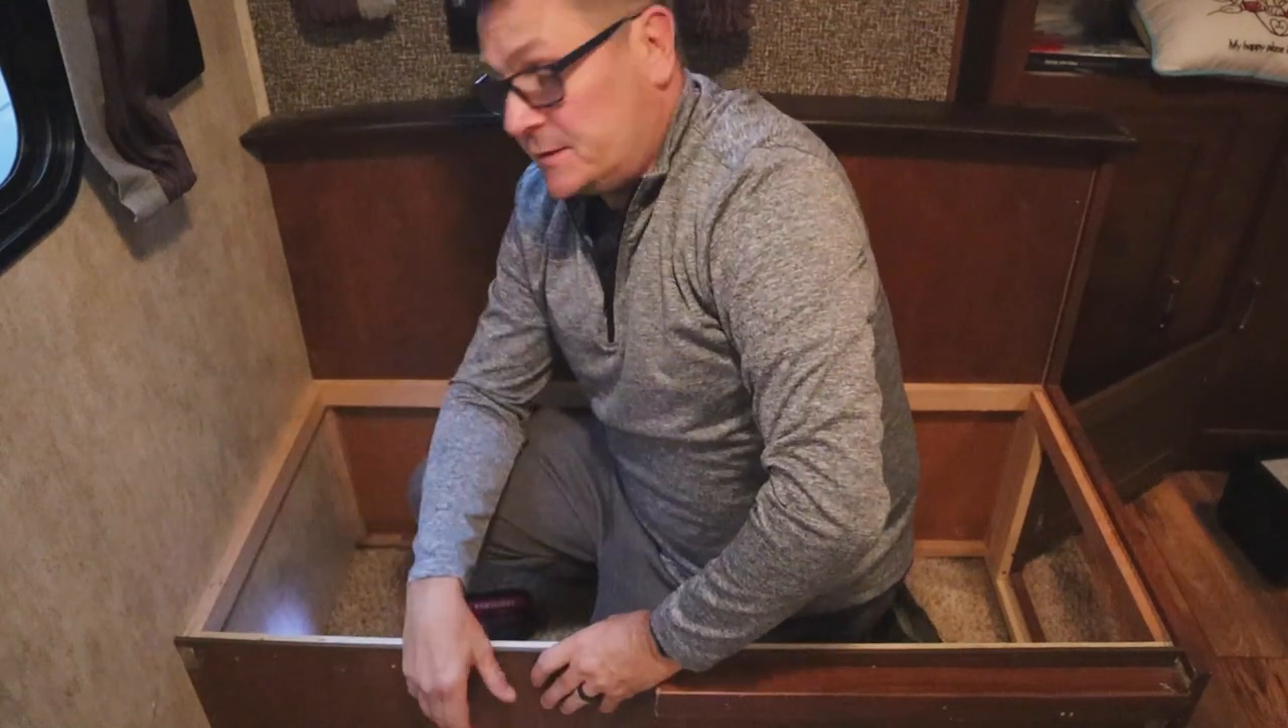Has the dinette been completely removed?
No.